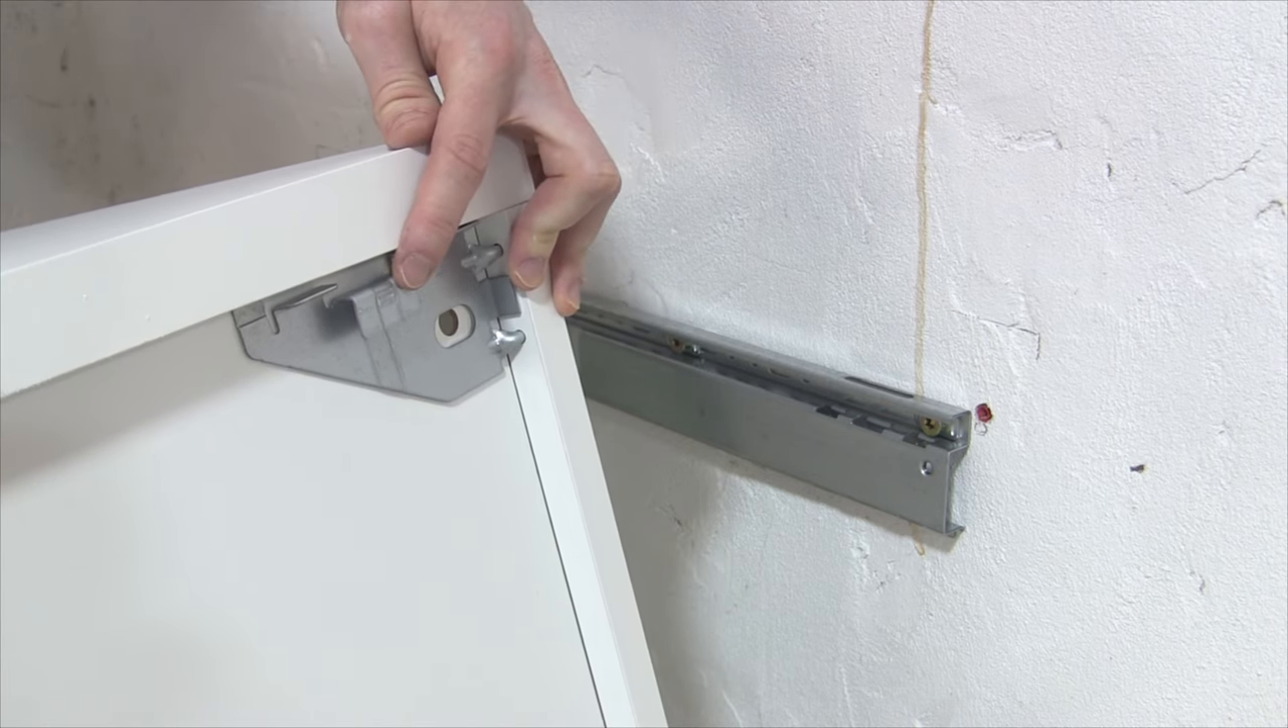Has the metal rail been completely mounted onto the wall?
Yes.